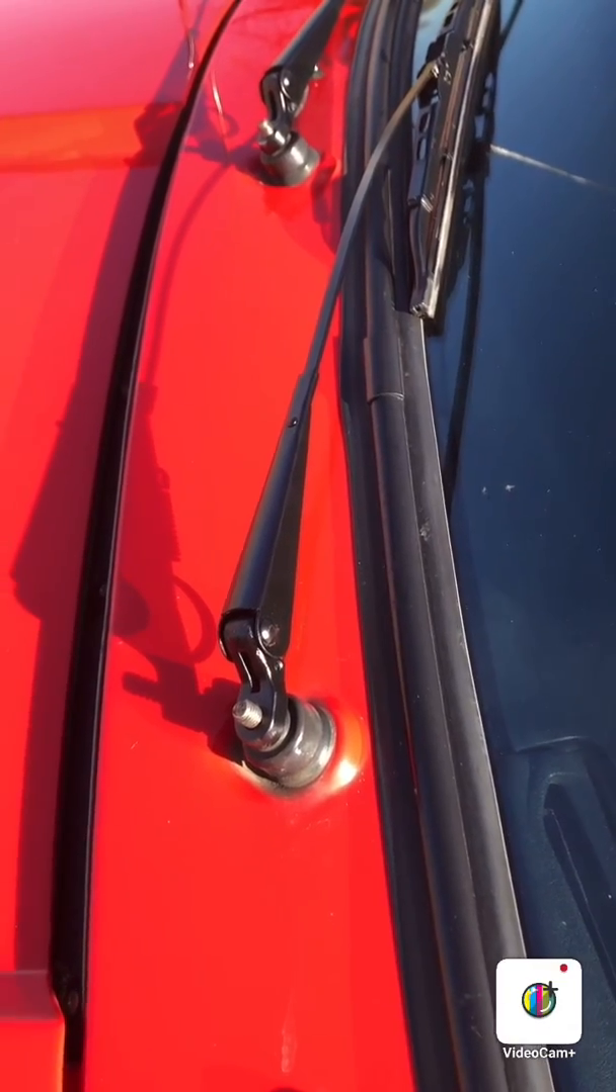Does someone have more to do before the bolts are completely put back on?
Yes.